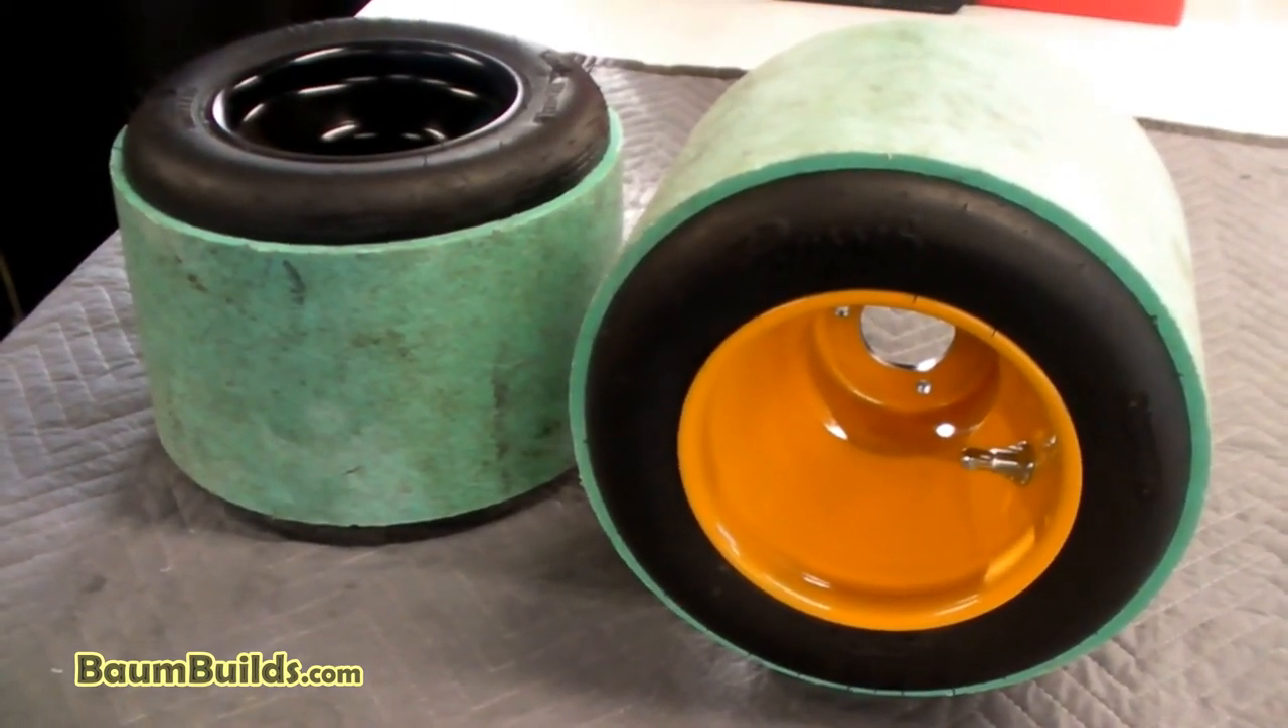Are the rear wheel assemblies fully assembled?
Yes.